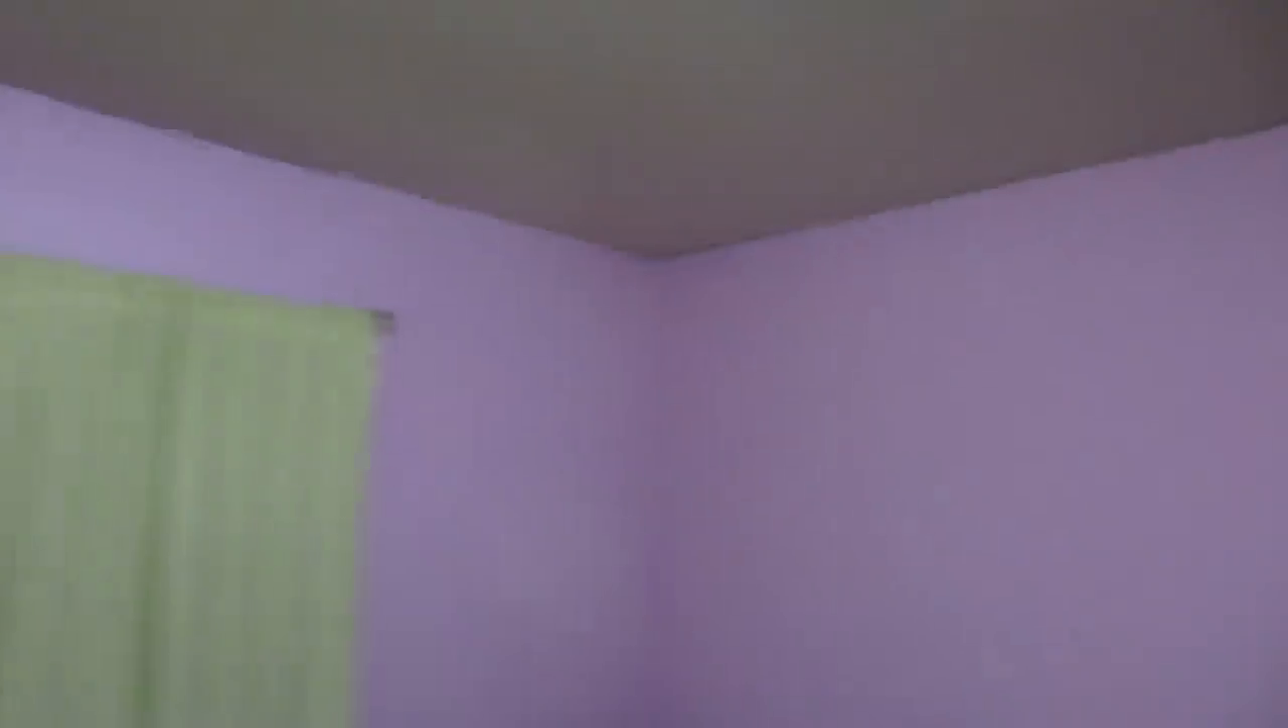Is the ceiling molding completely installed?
No.